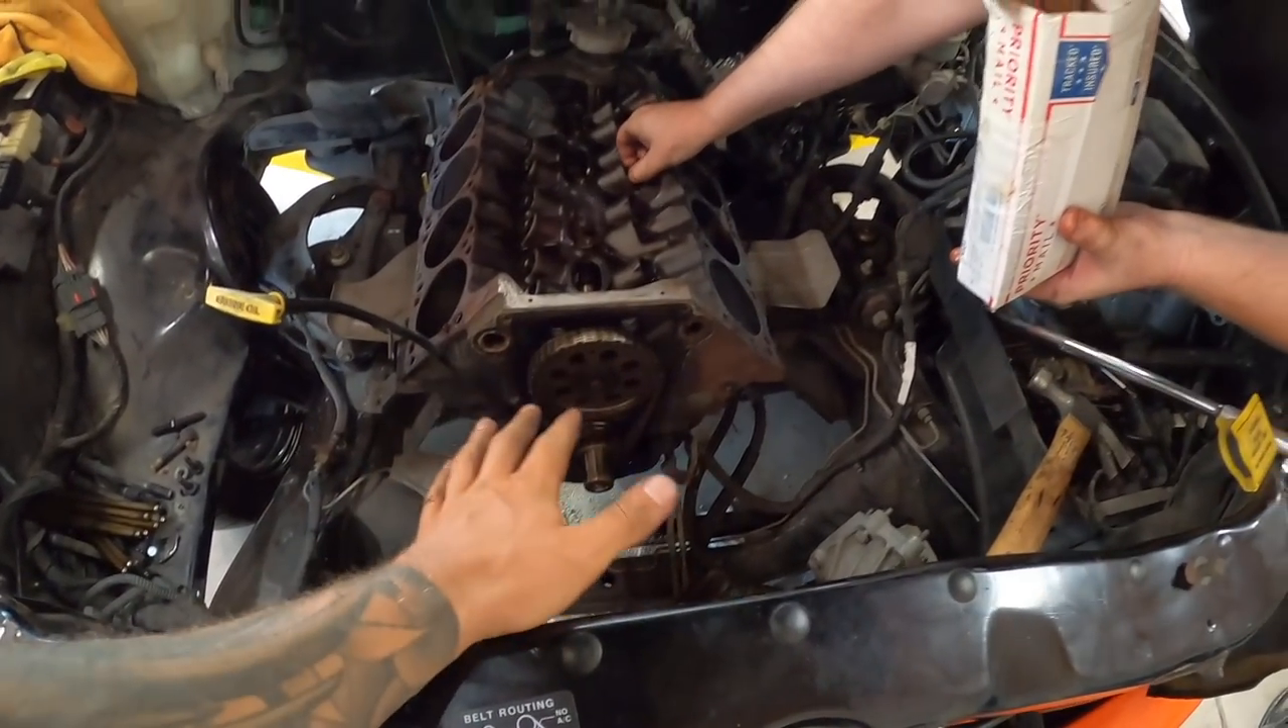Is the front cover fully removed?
Yes.